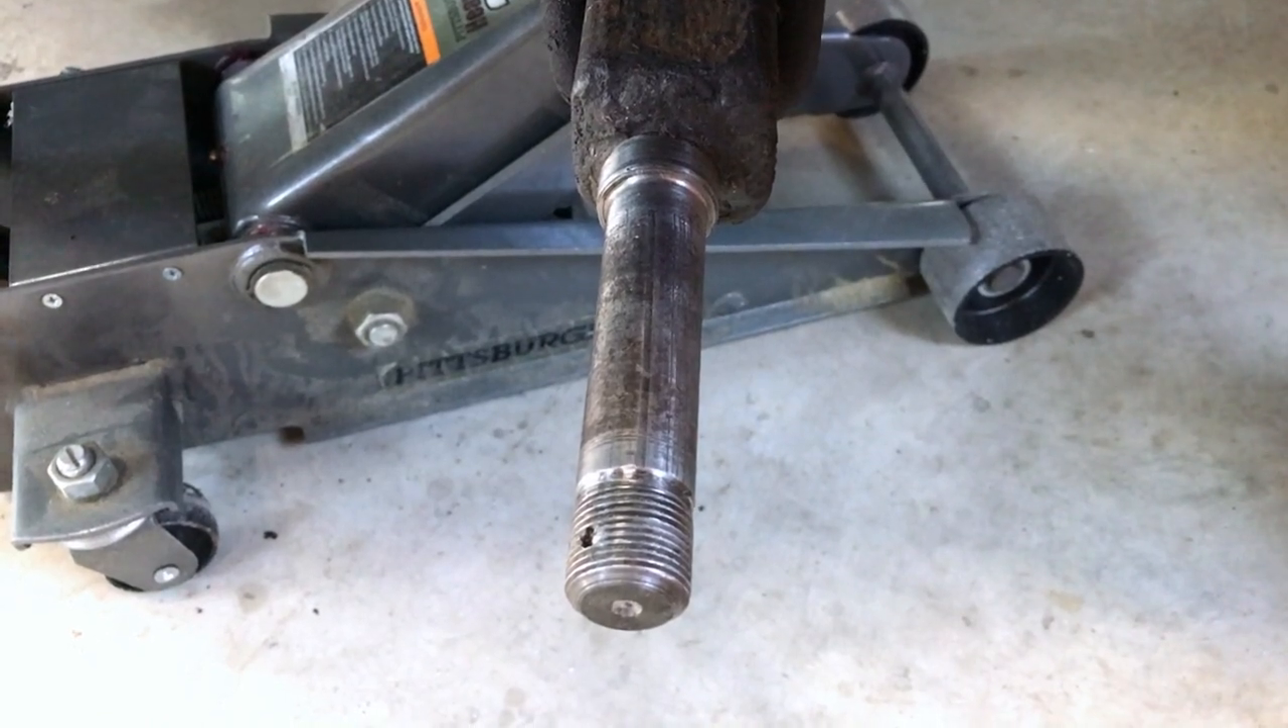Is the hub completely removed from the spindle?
Yes.